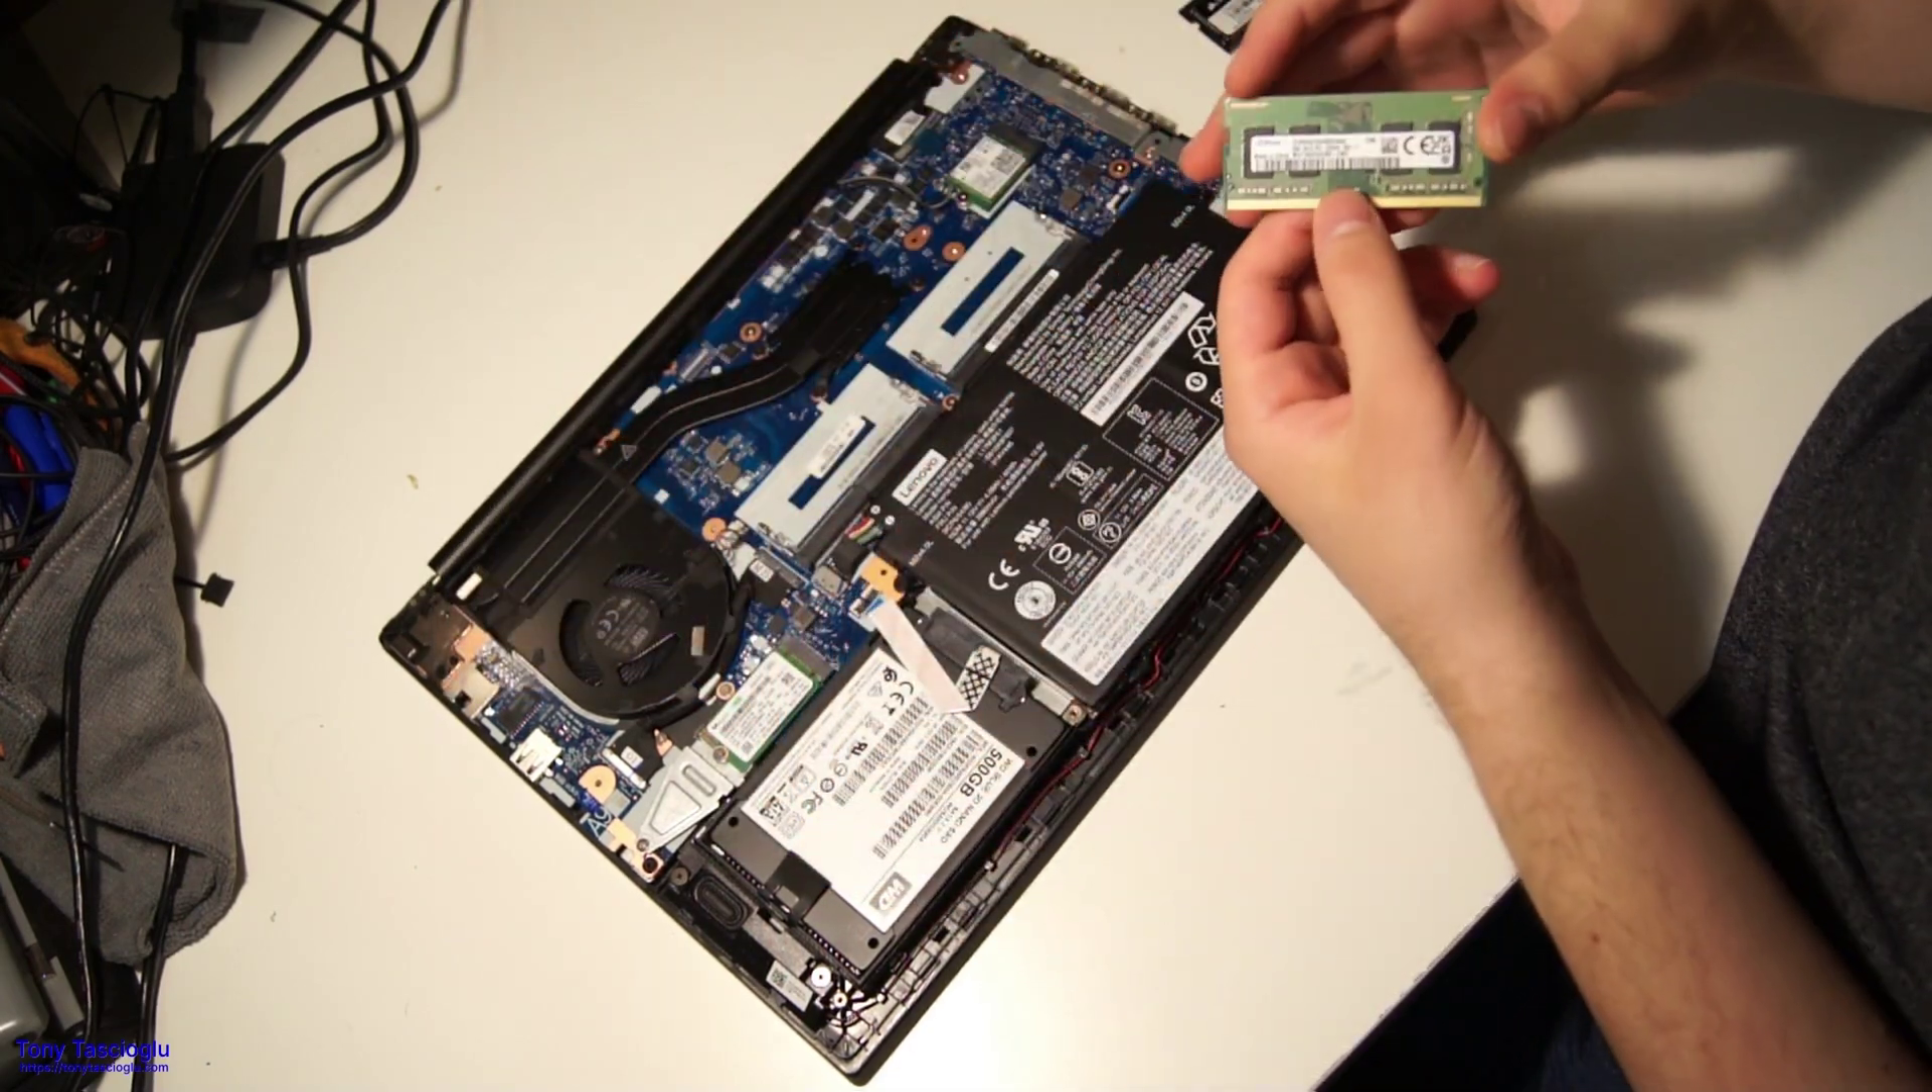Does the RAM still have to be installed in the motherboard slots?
Yes.